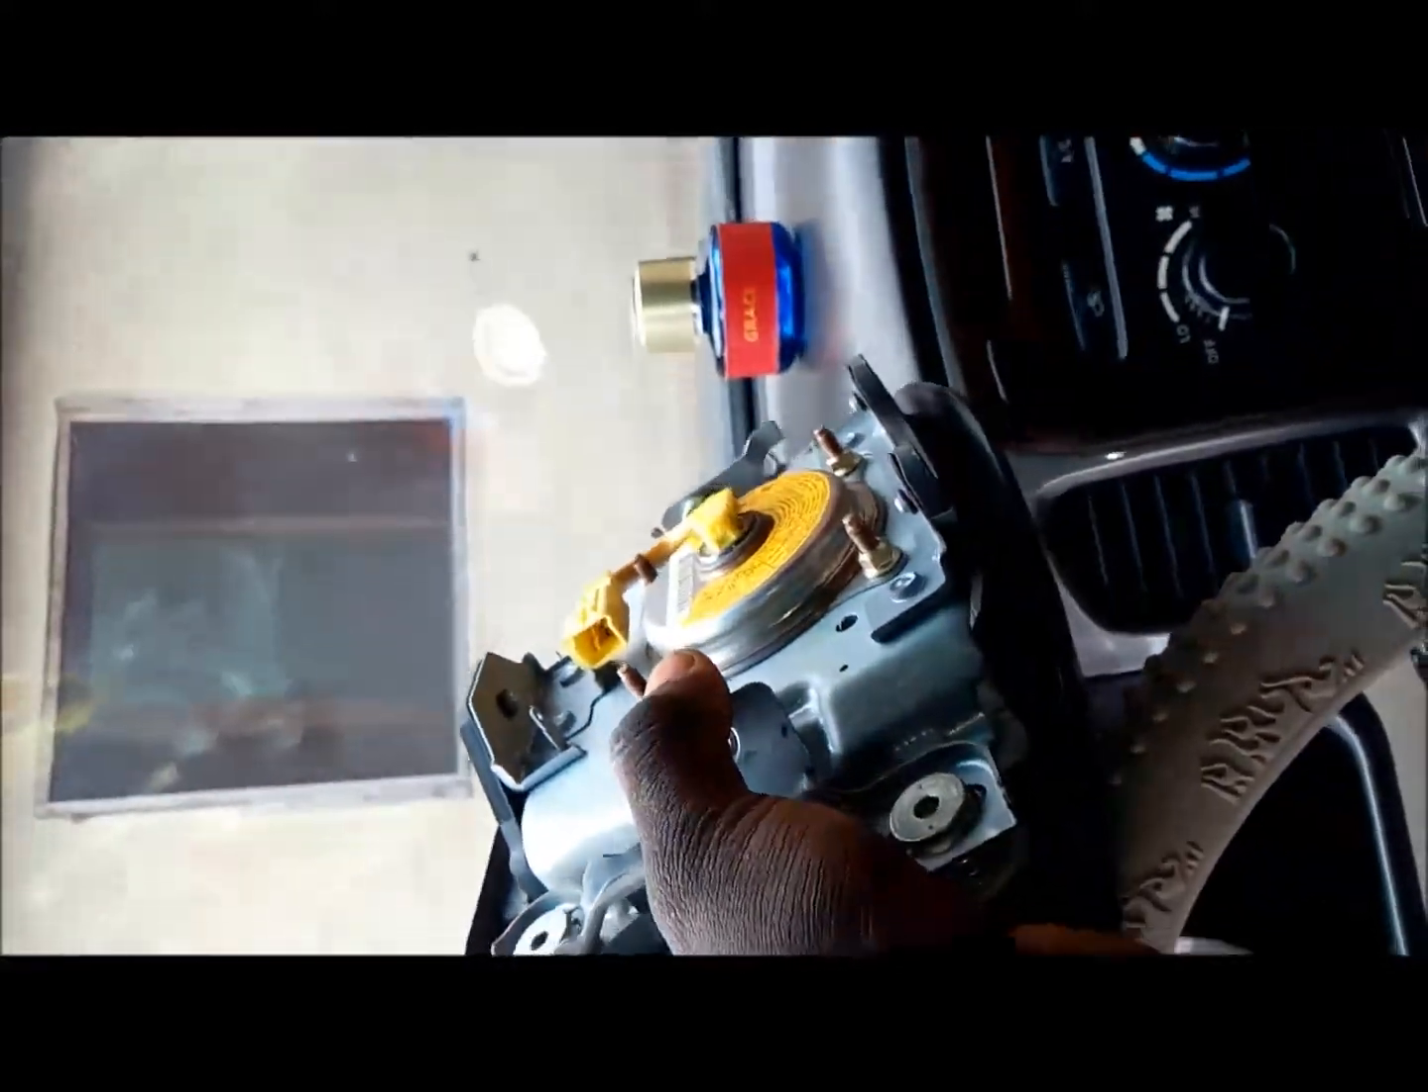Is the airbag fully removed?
Yes.